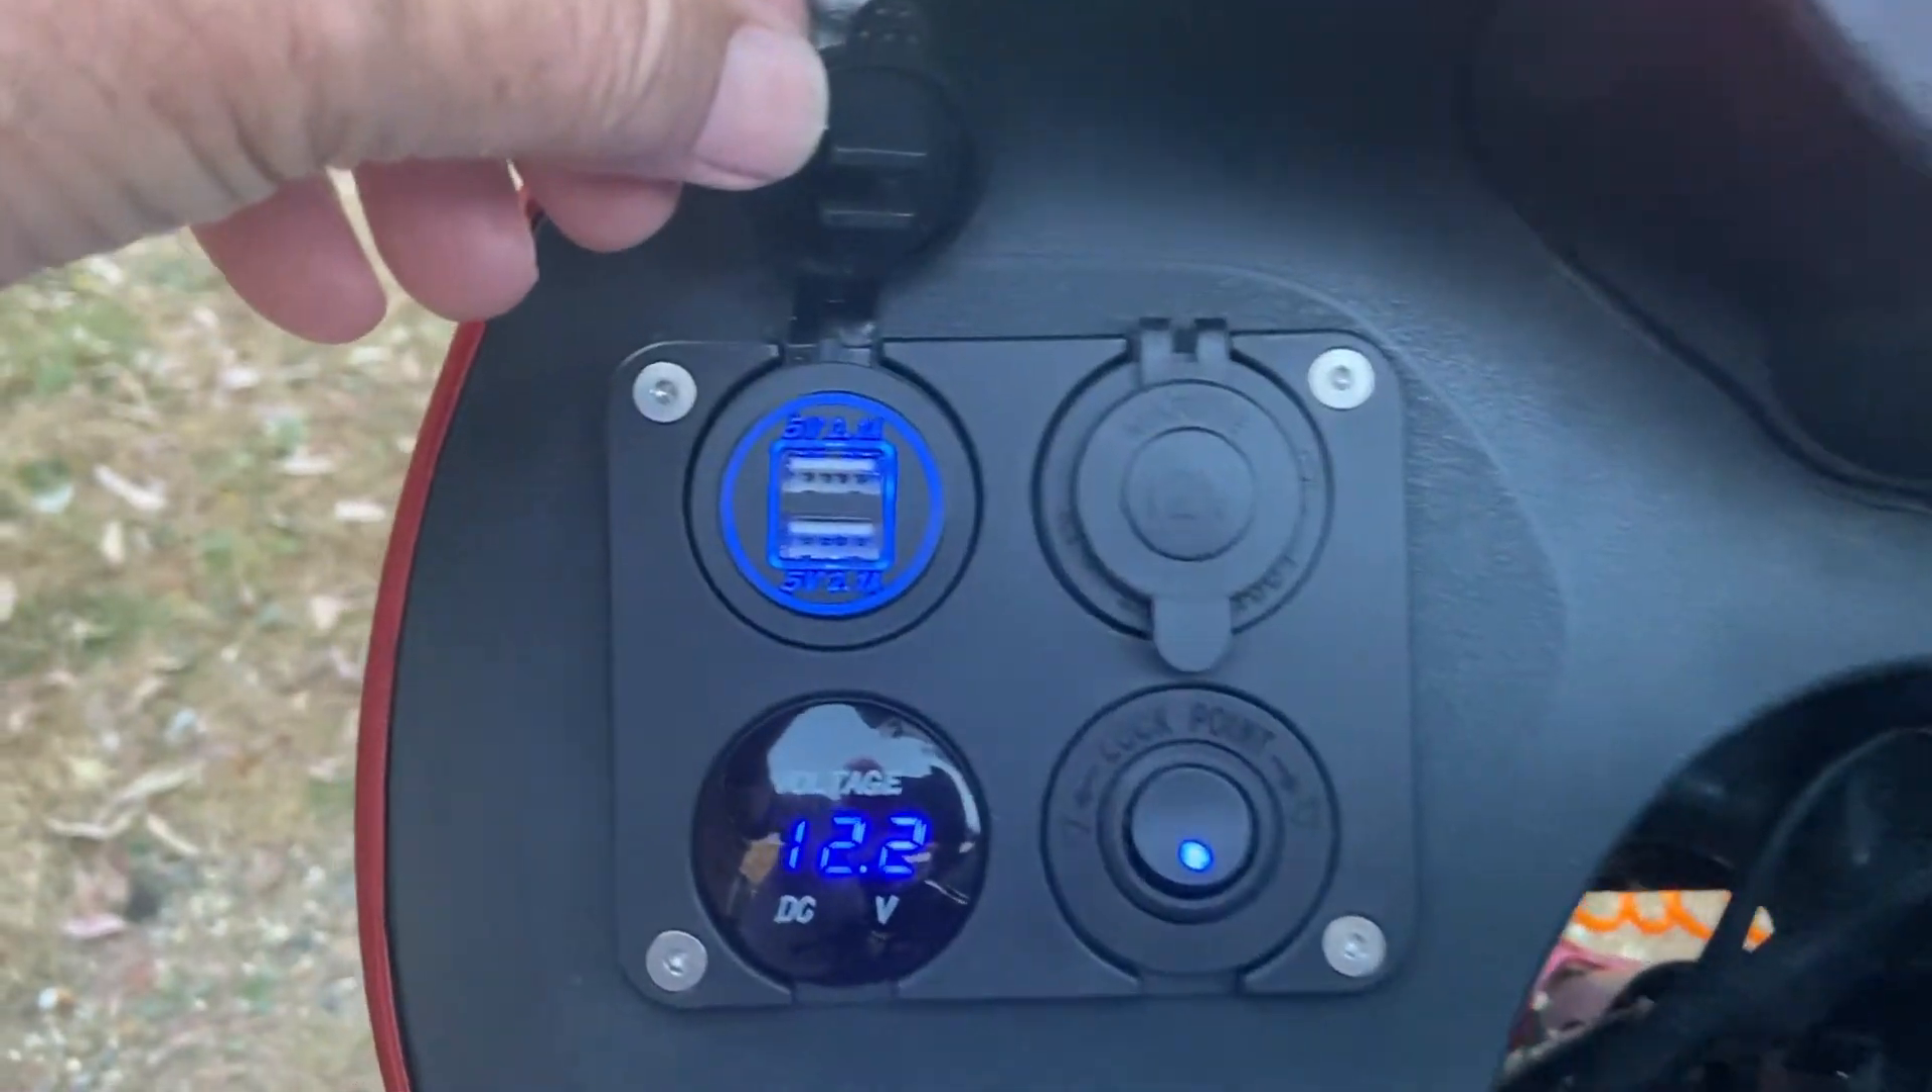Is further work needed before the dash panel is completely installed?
No.